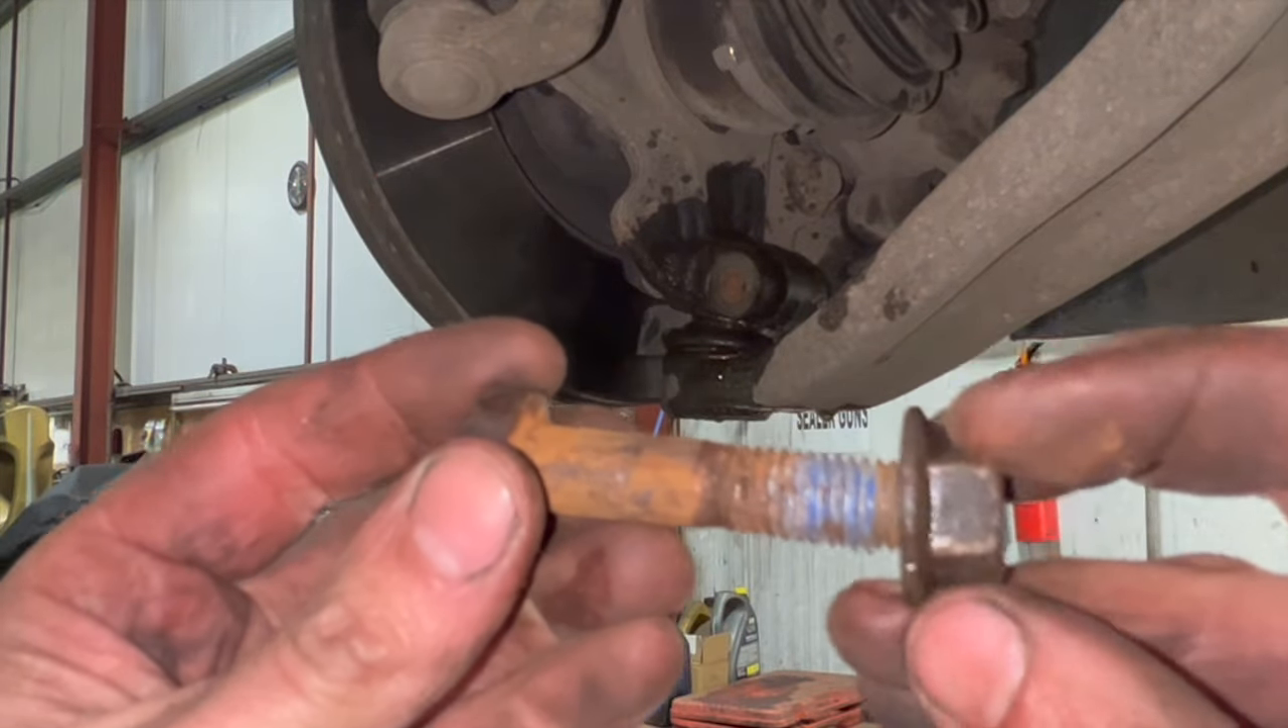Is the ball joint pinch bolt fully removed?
Yes.